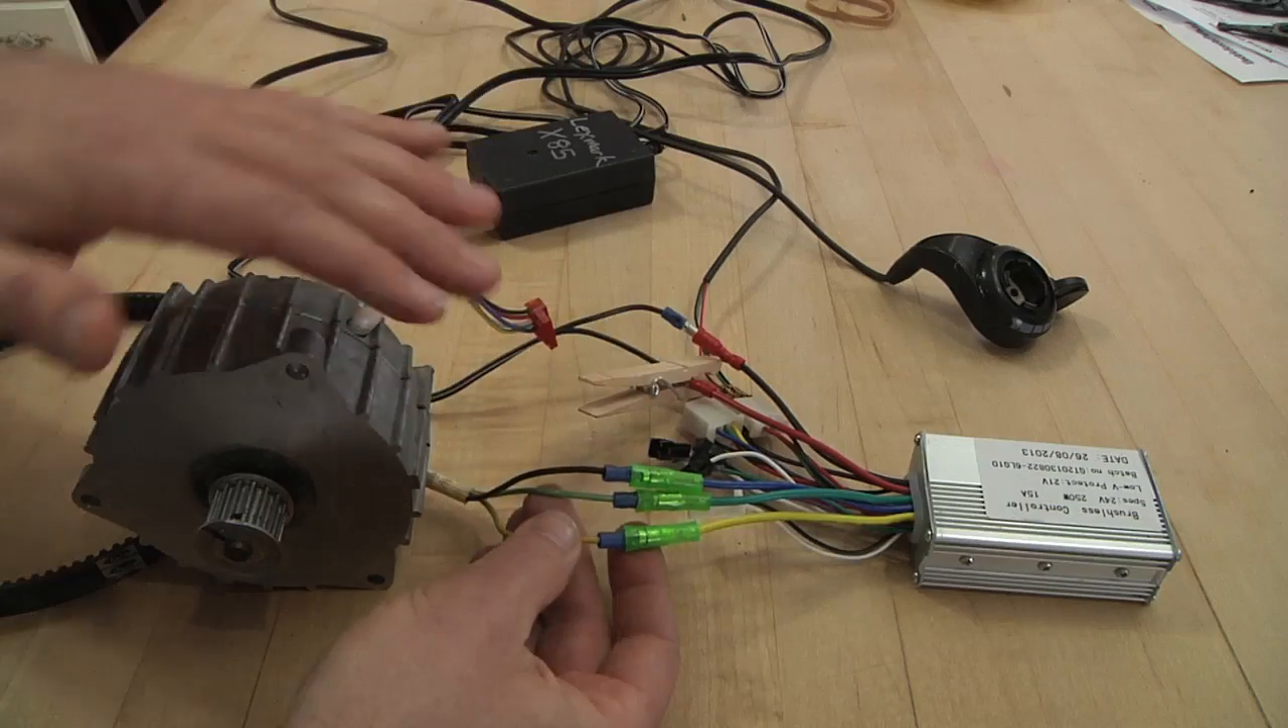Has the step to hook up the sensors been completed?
No.